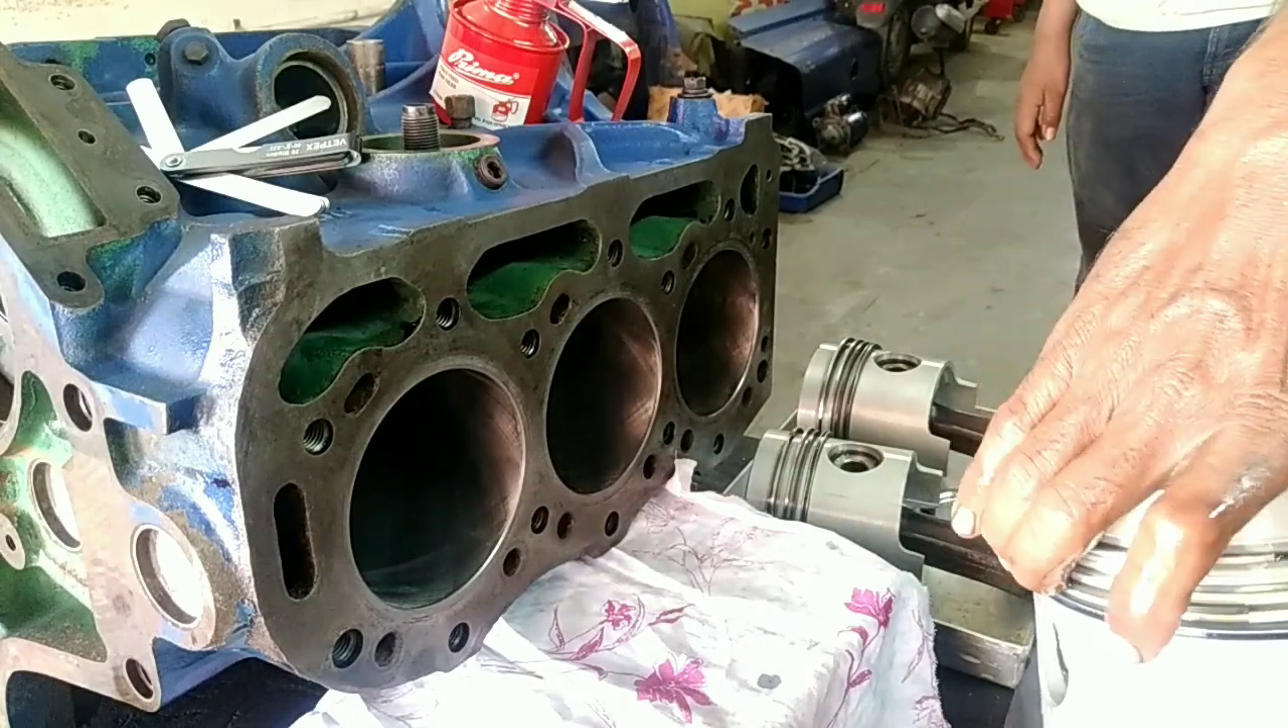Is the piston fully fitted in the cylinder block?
No.